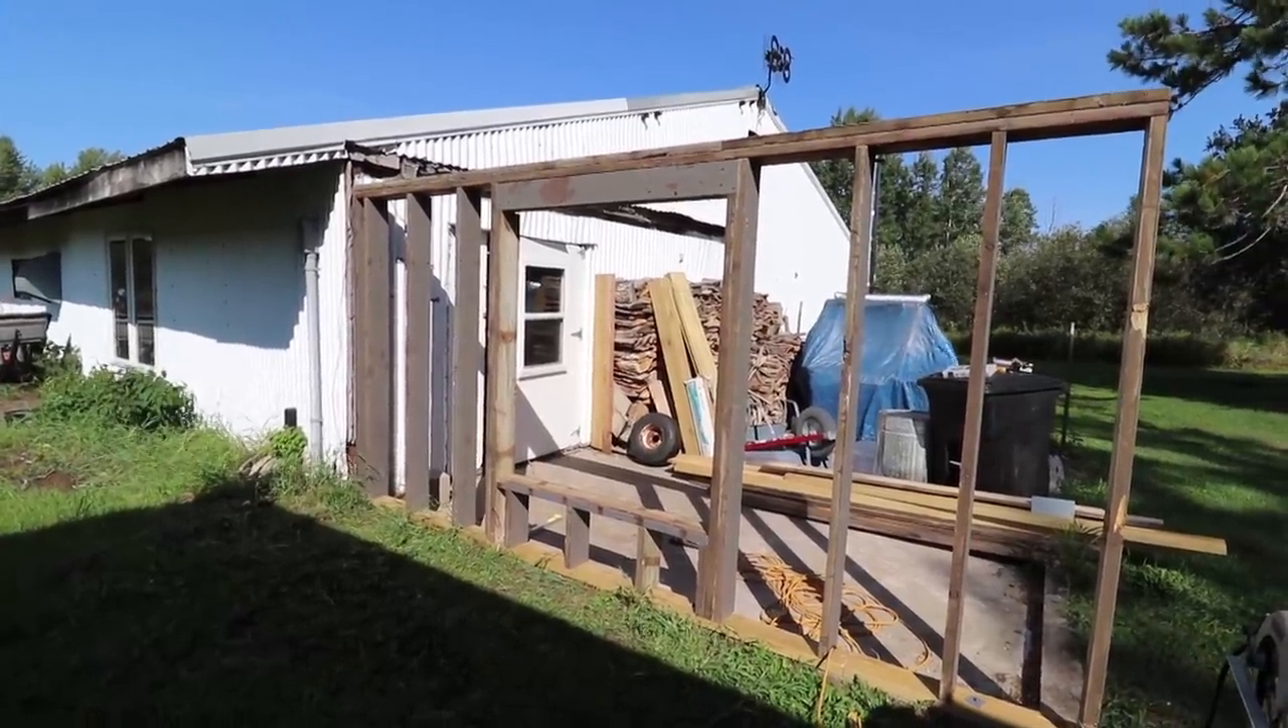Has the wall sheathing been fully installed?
No.